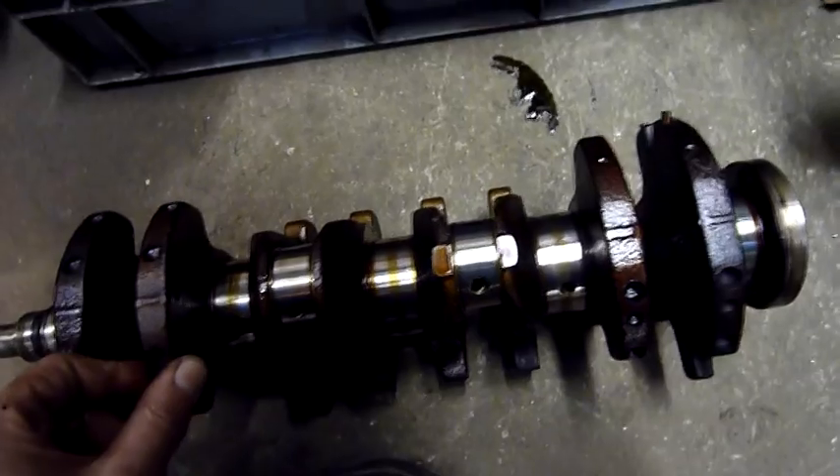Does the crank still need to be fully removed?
No.